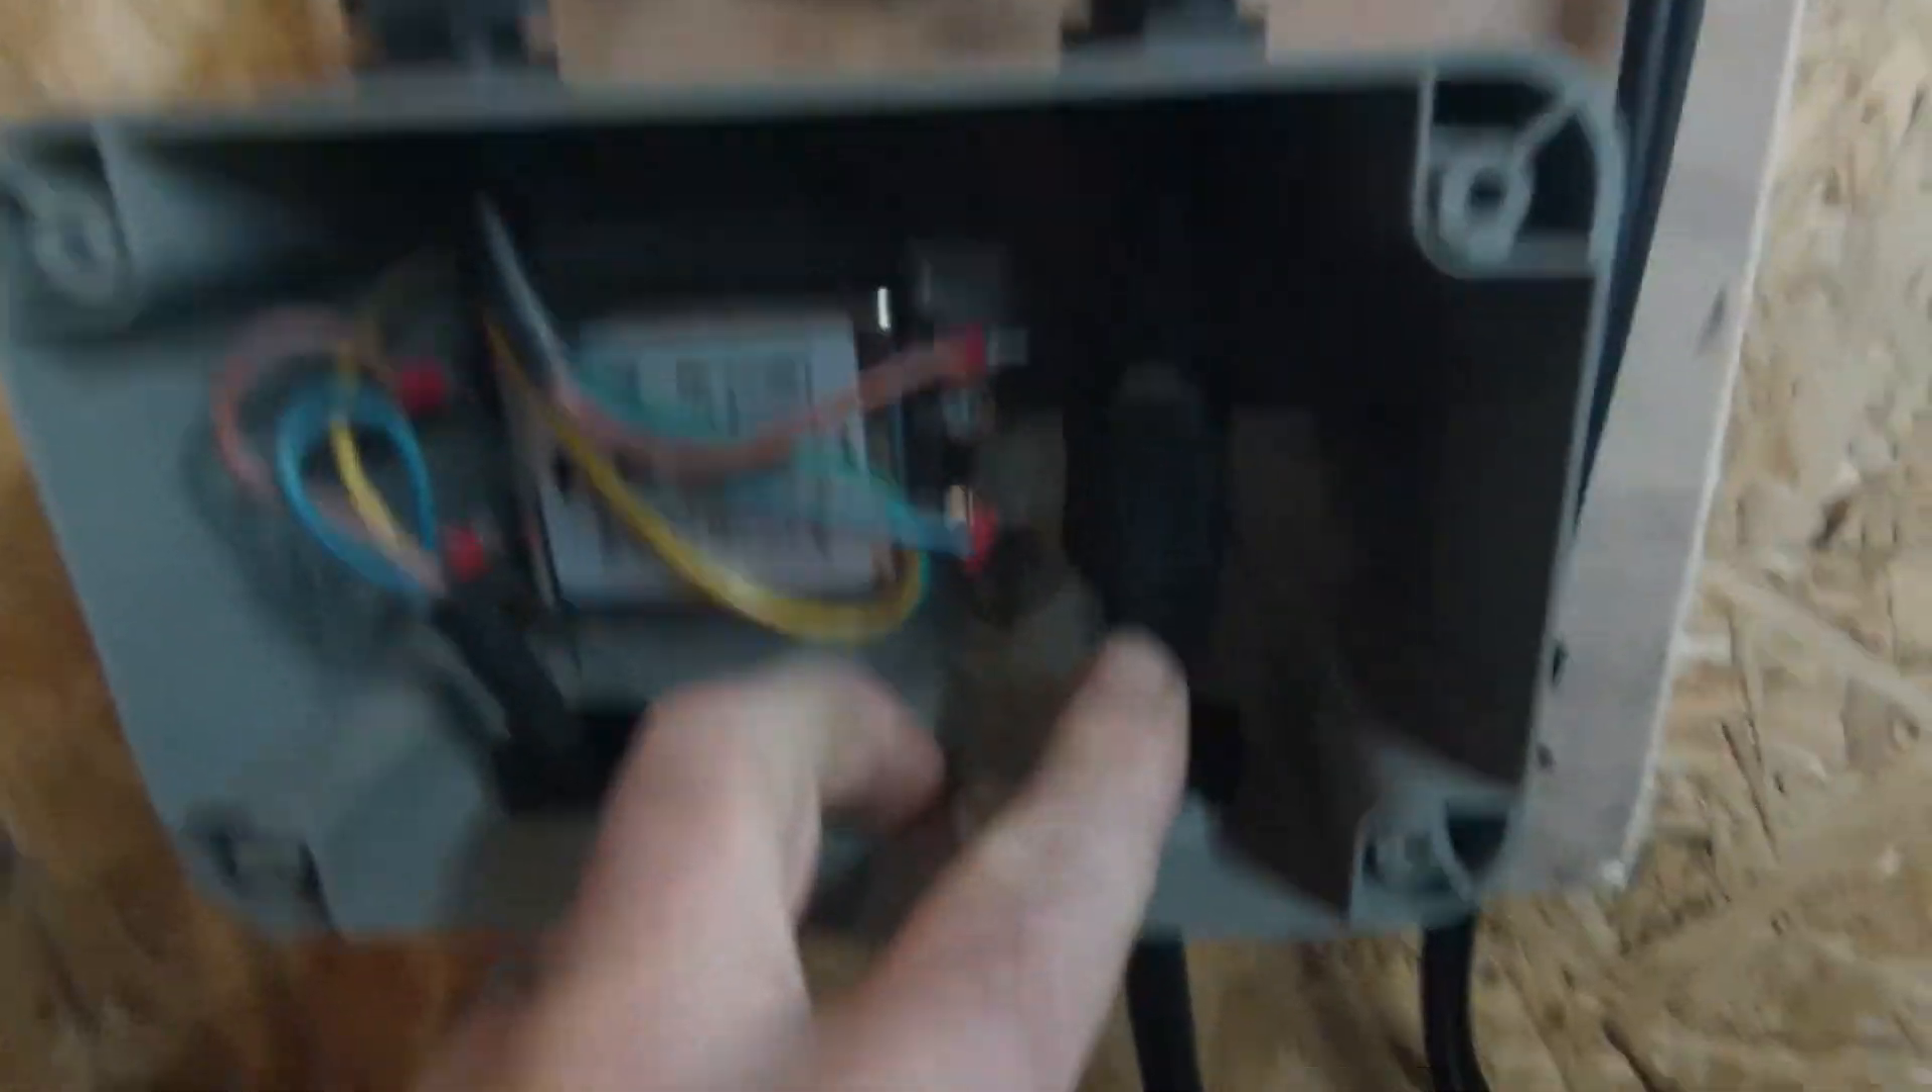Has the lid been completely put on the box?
No.